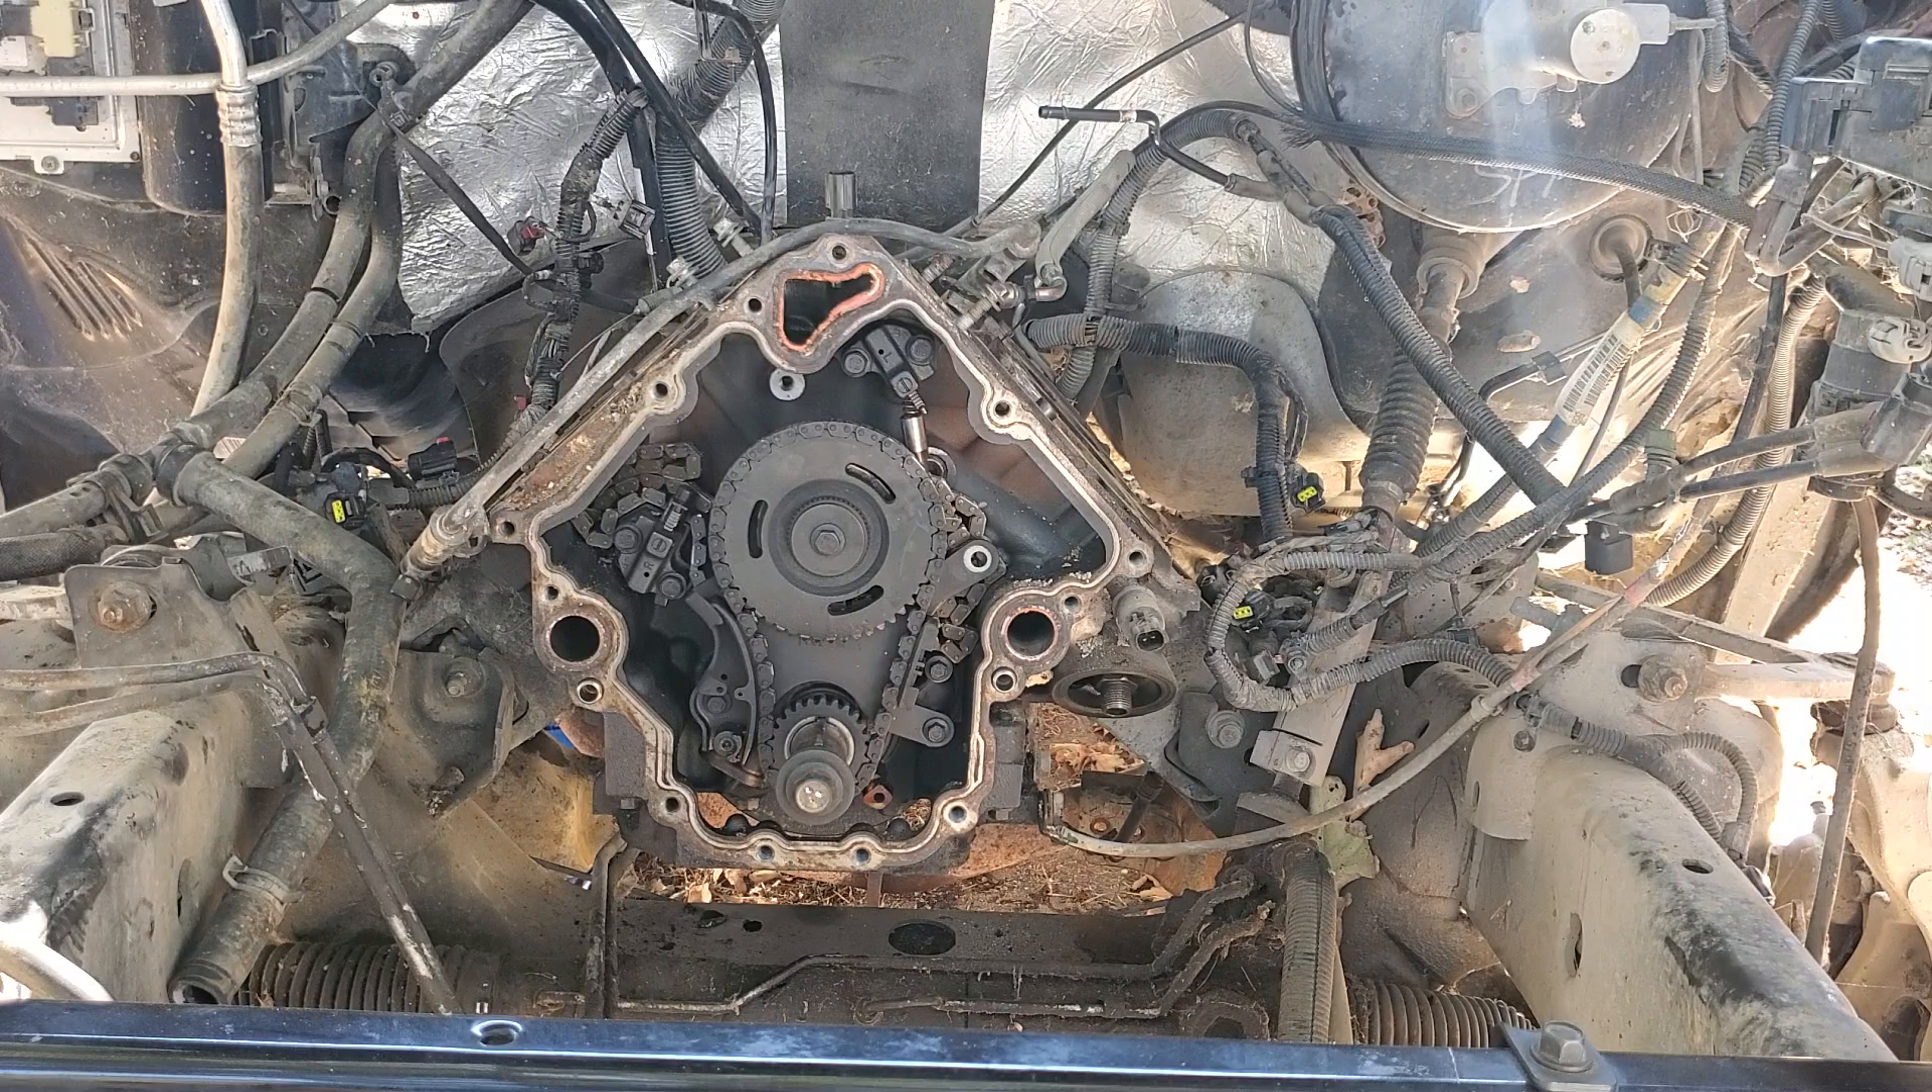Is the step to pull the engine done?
No.